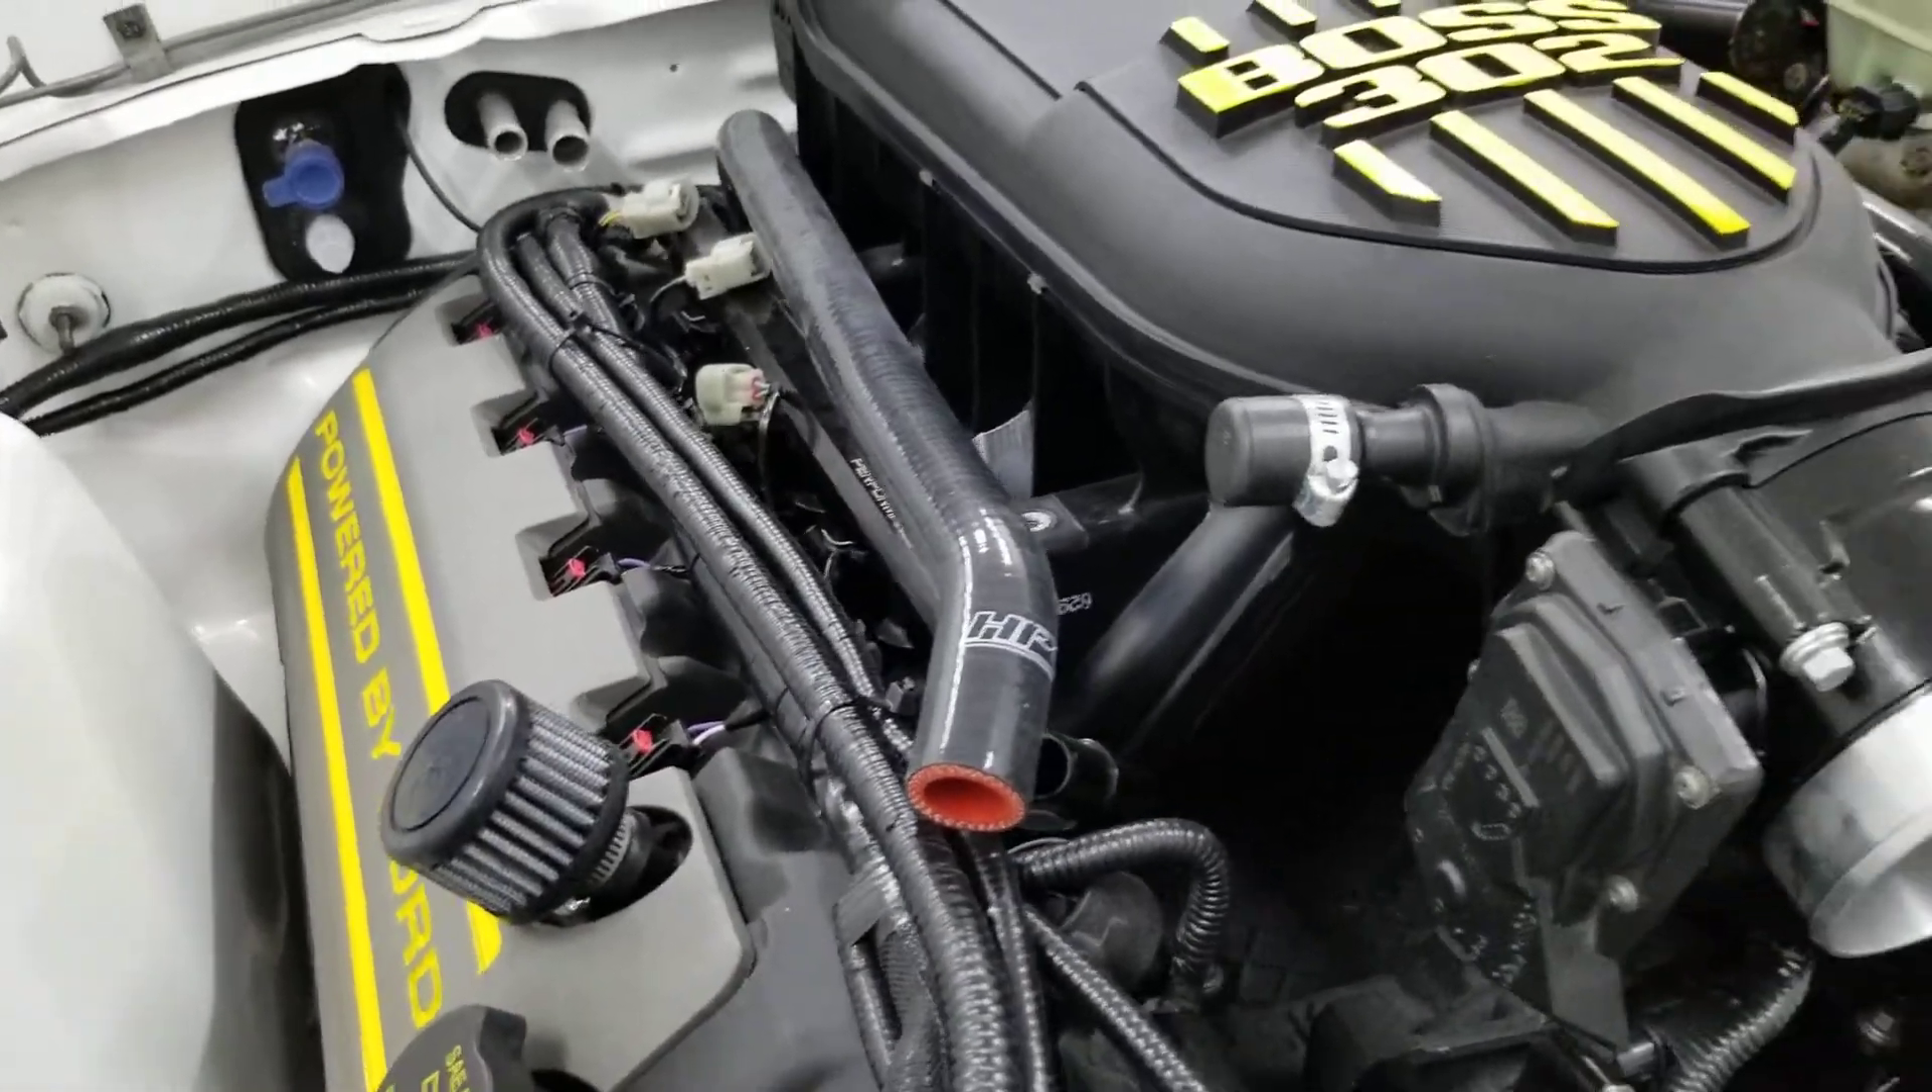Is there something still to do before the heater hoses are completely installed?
Yes.